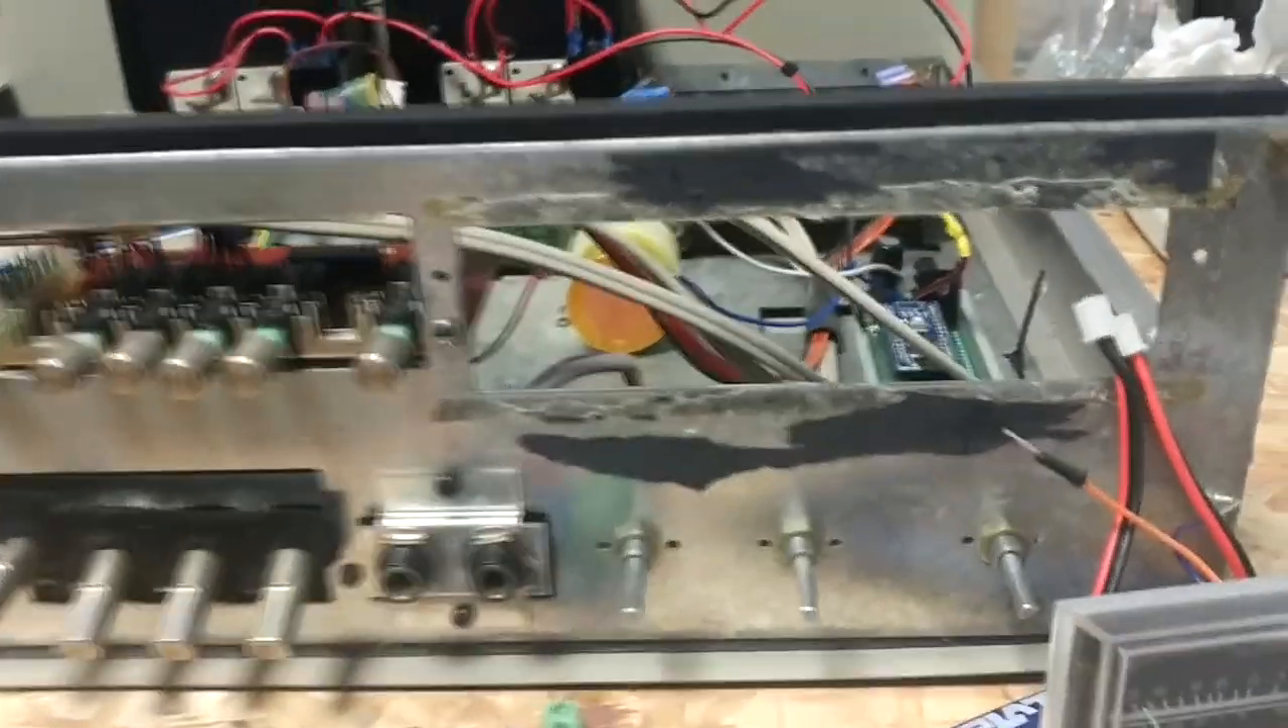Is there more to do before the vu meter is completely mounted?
Yes.